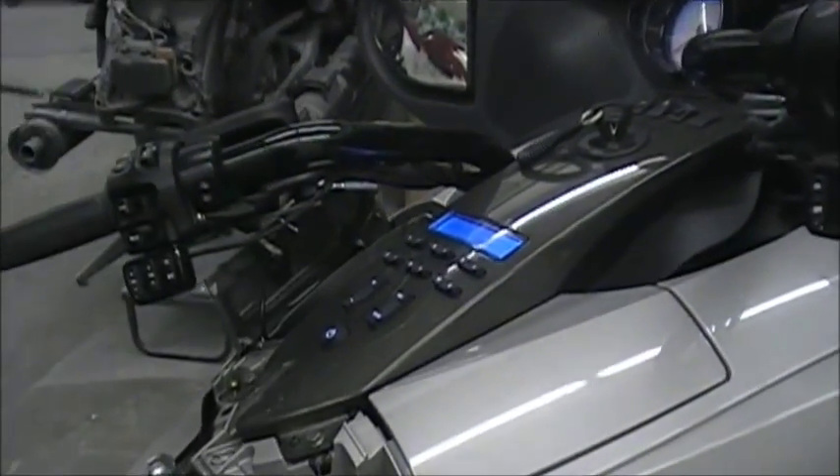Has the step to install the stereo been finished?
Yes.